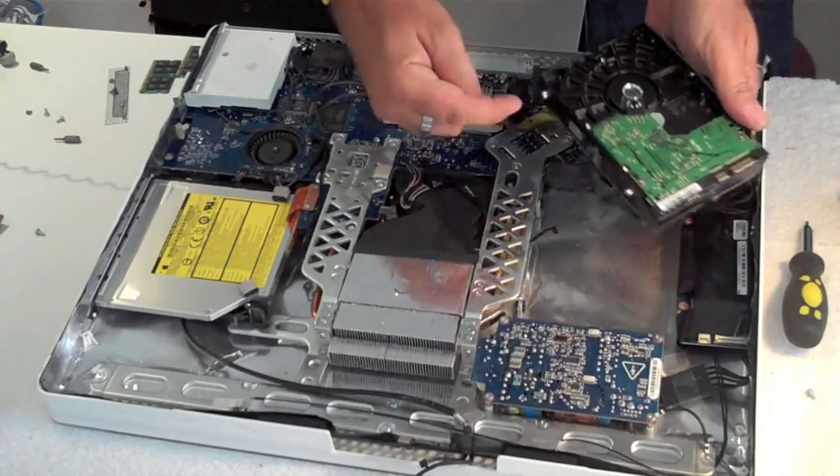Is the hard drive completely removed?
Yes.